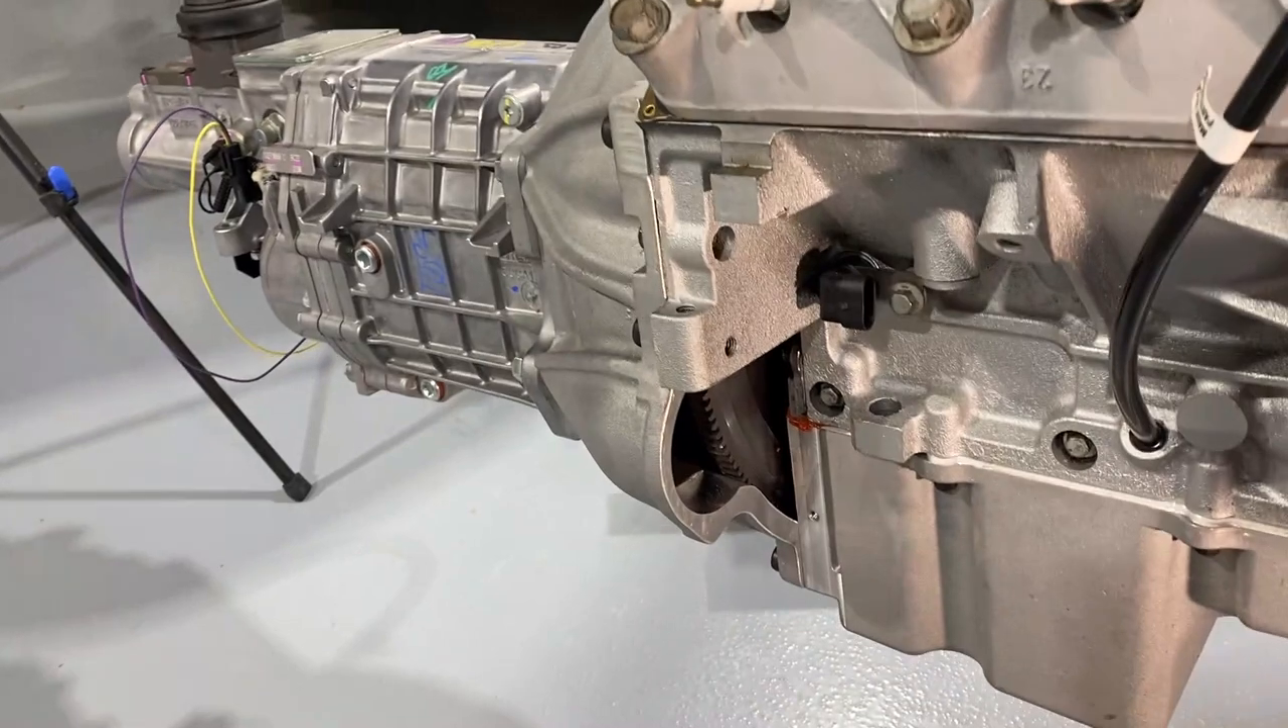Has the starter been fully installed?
No.